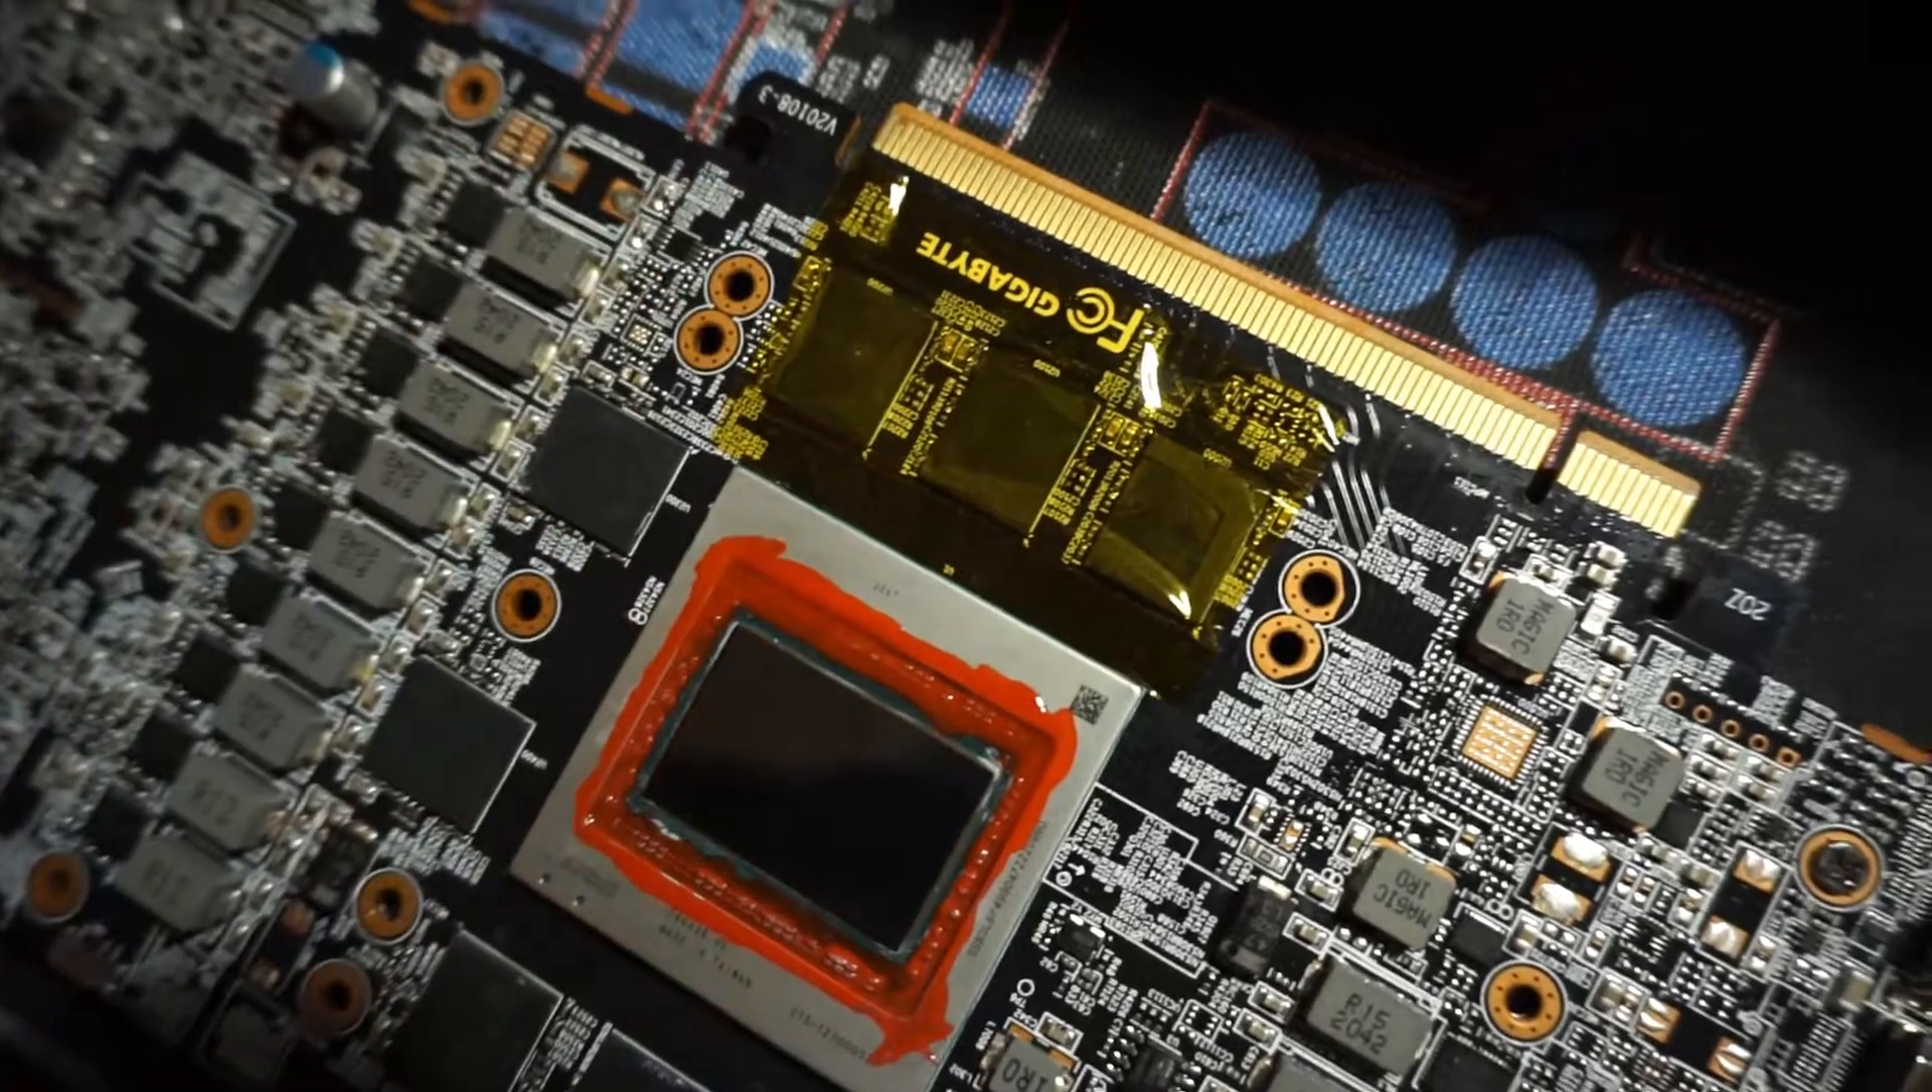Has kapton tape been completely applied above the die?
Yes.